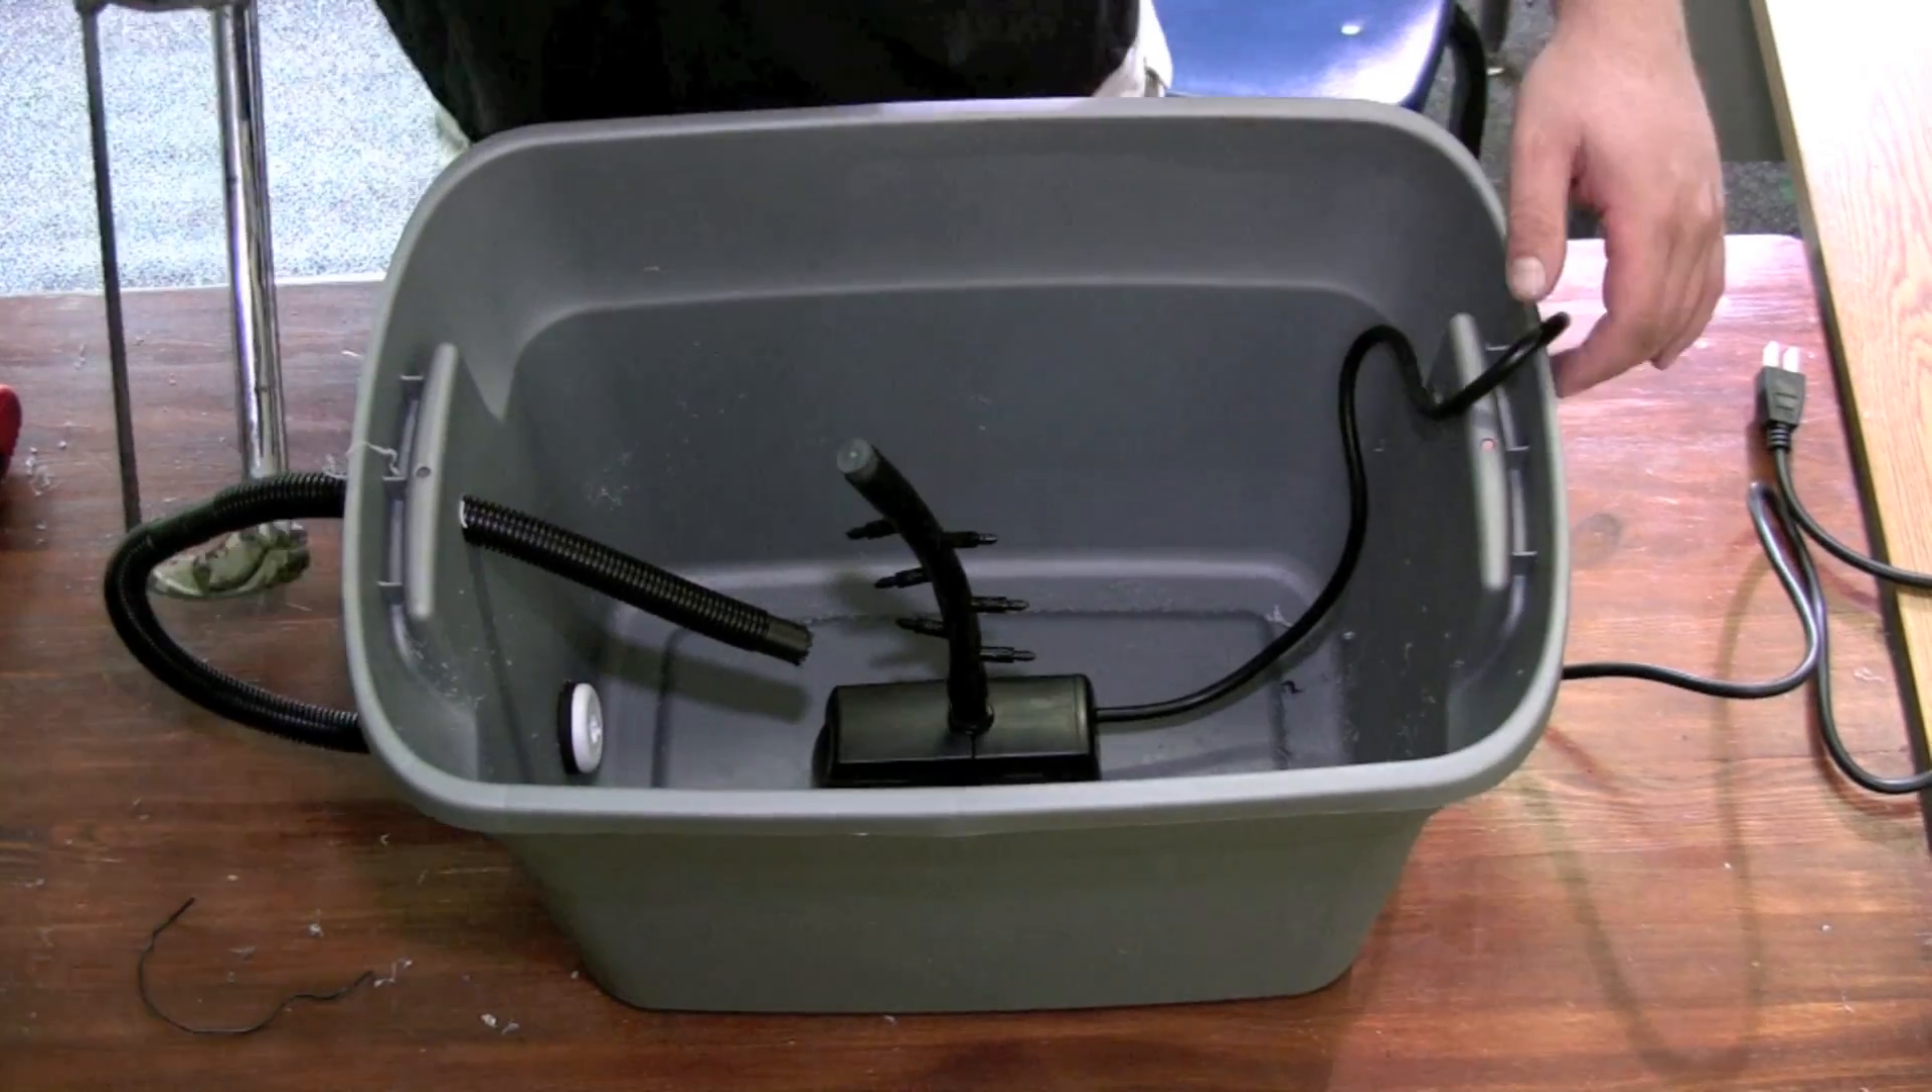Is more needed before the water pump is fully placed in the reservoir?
No.